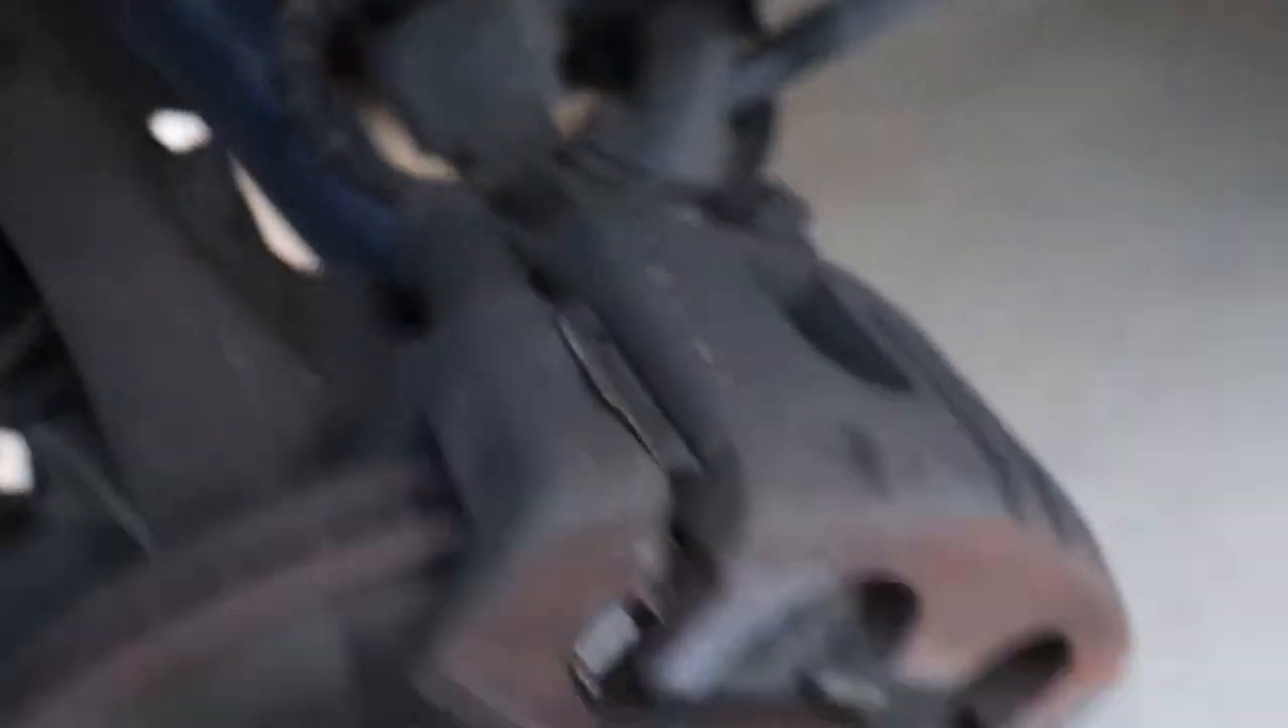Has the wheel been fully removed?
Yes.